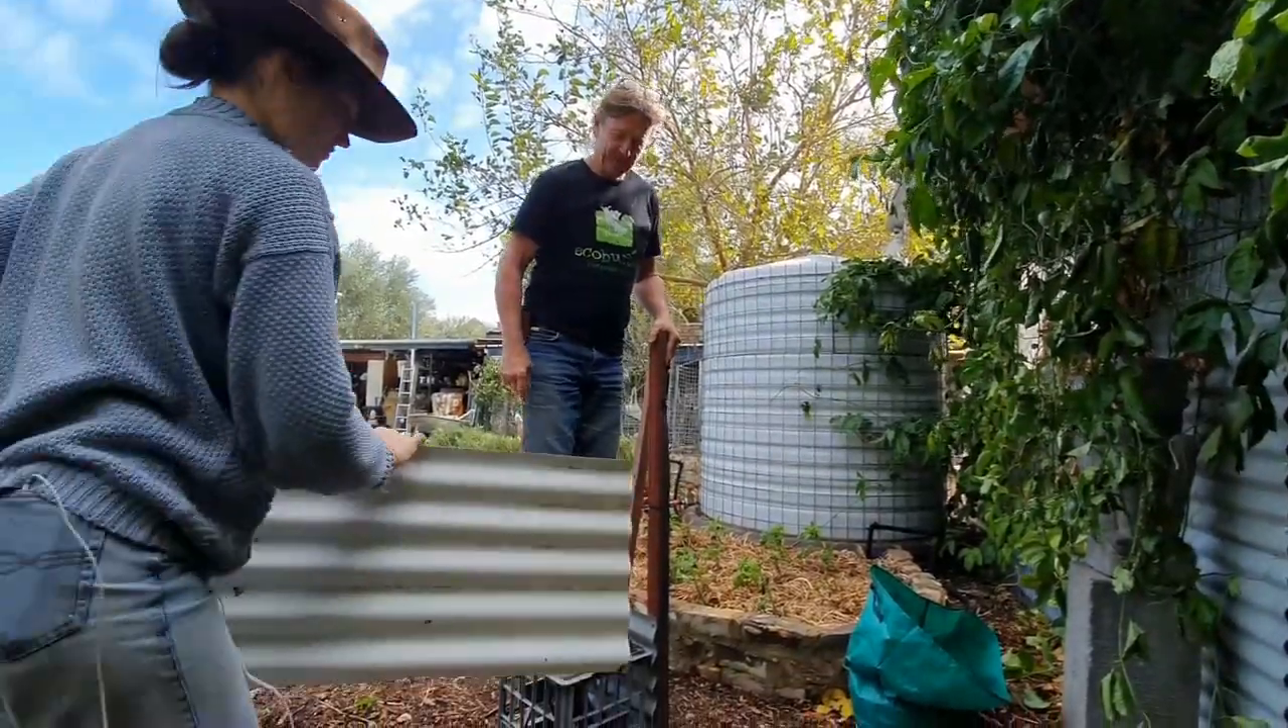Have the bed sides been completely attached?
No.